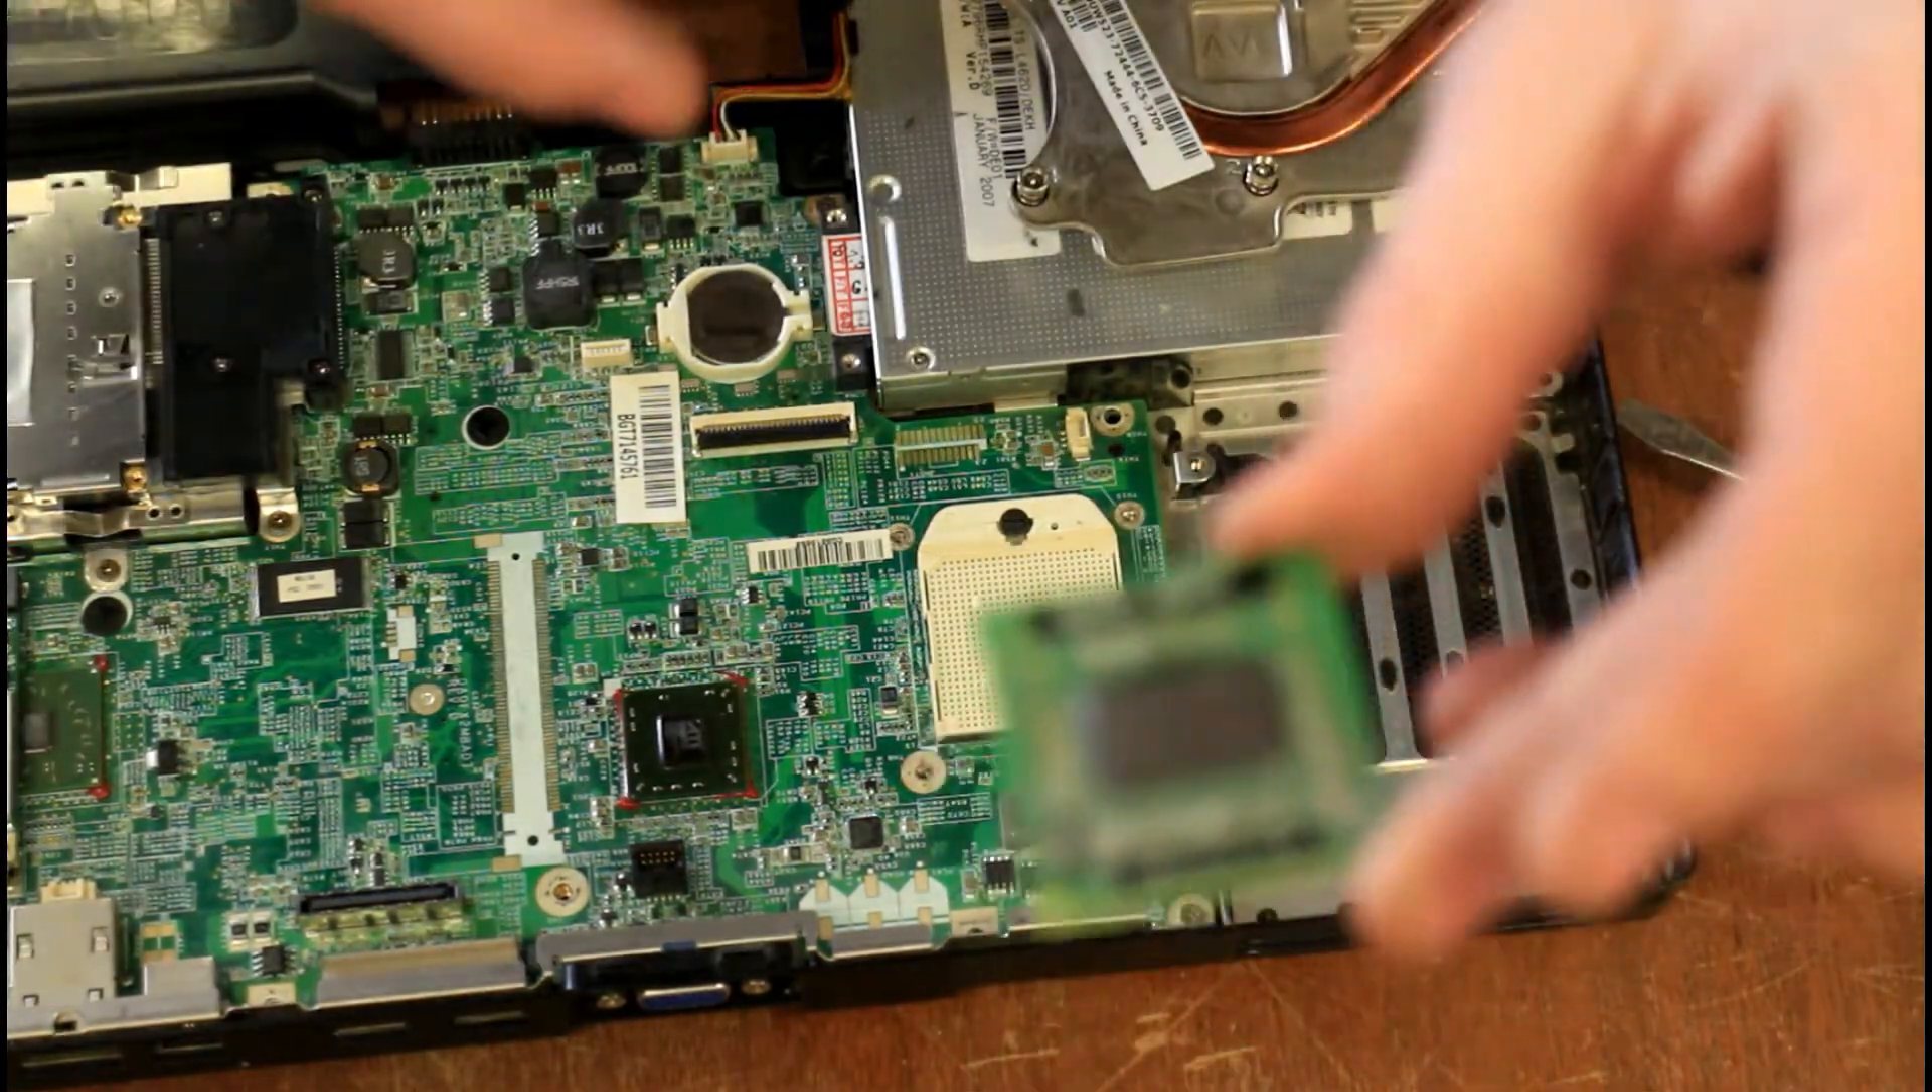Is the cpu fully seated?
No.